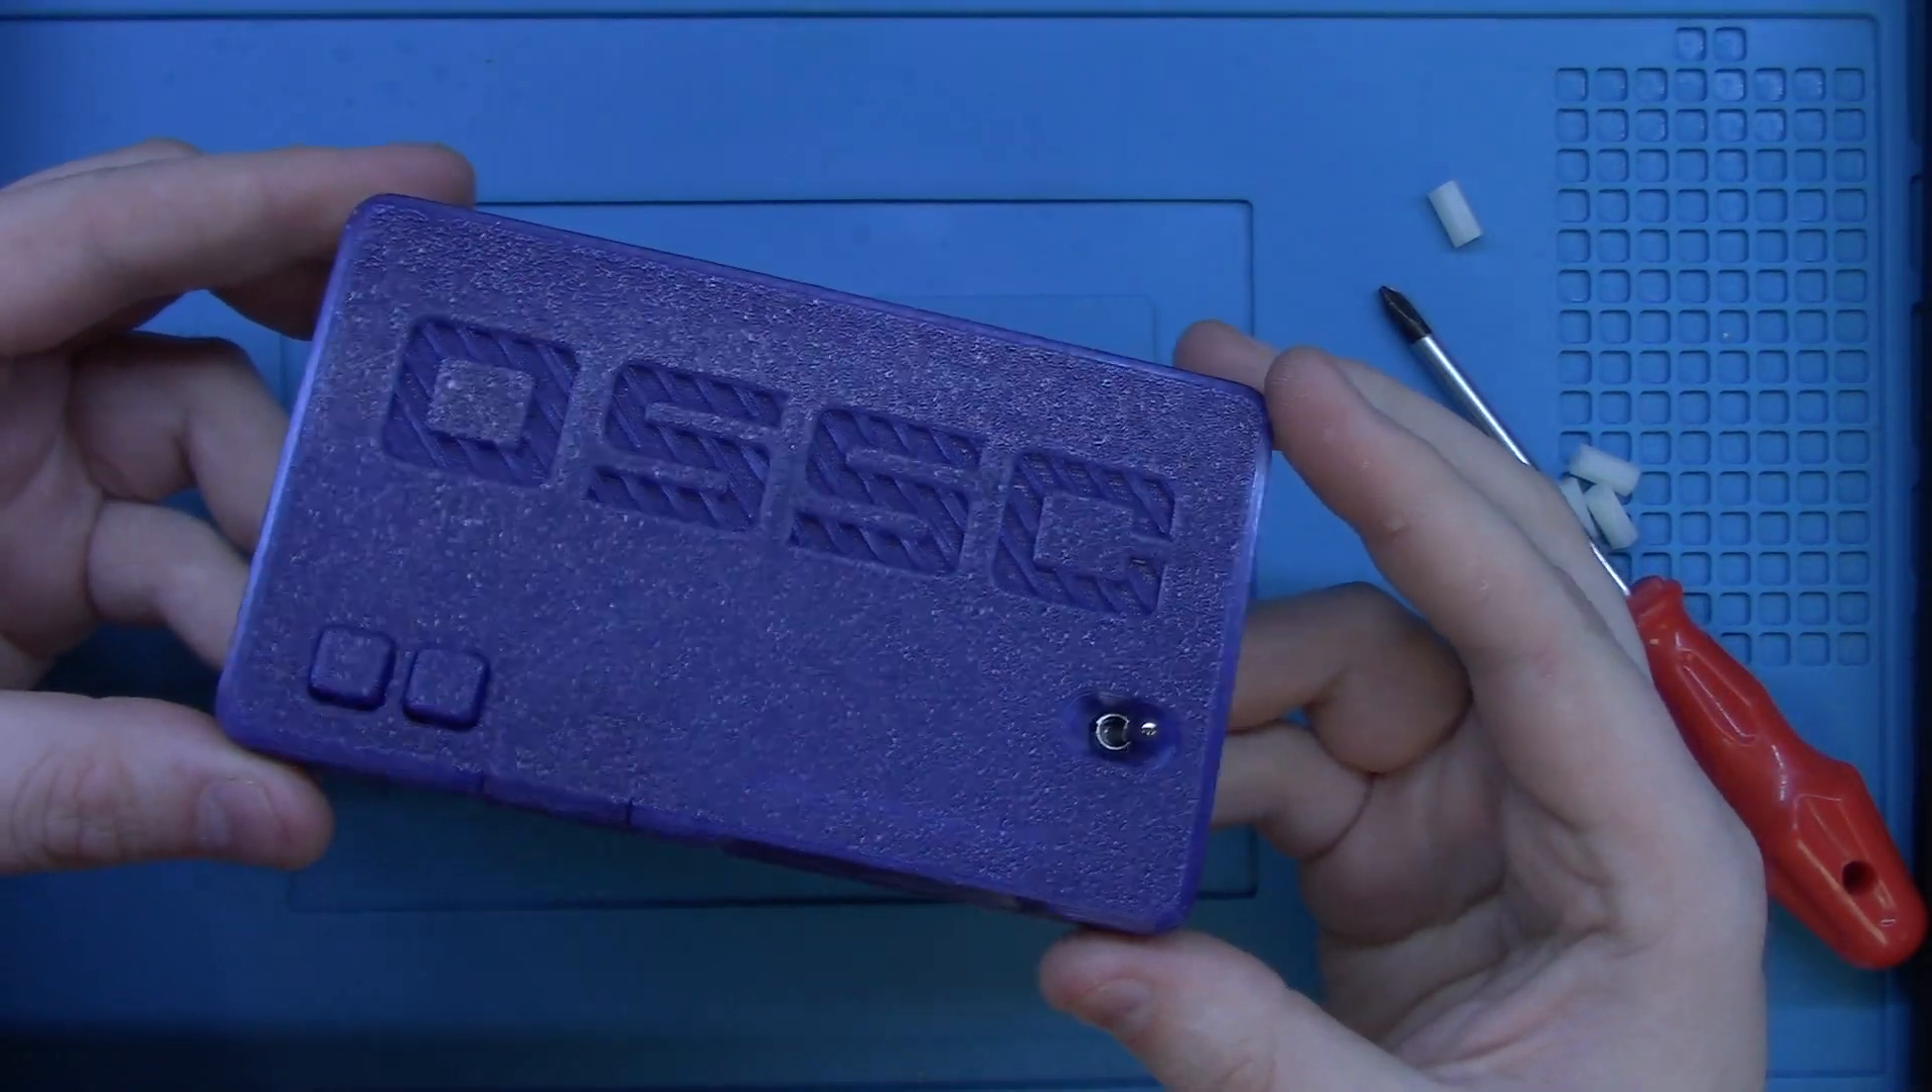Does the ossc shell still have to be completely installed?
No.